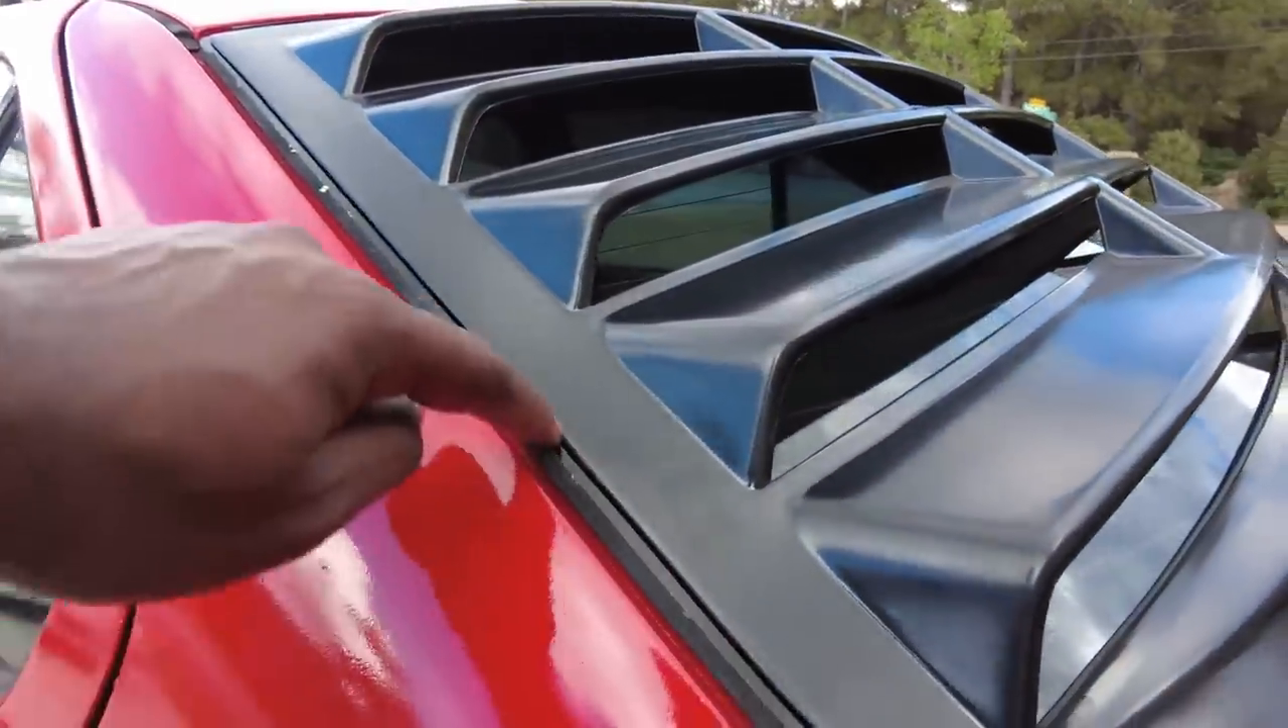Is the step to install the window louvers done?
Yes.